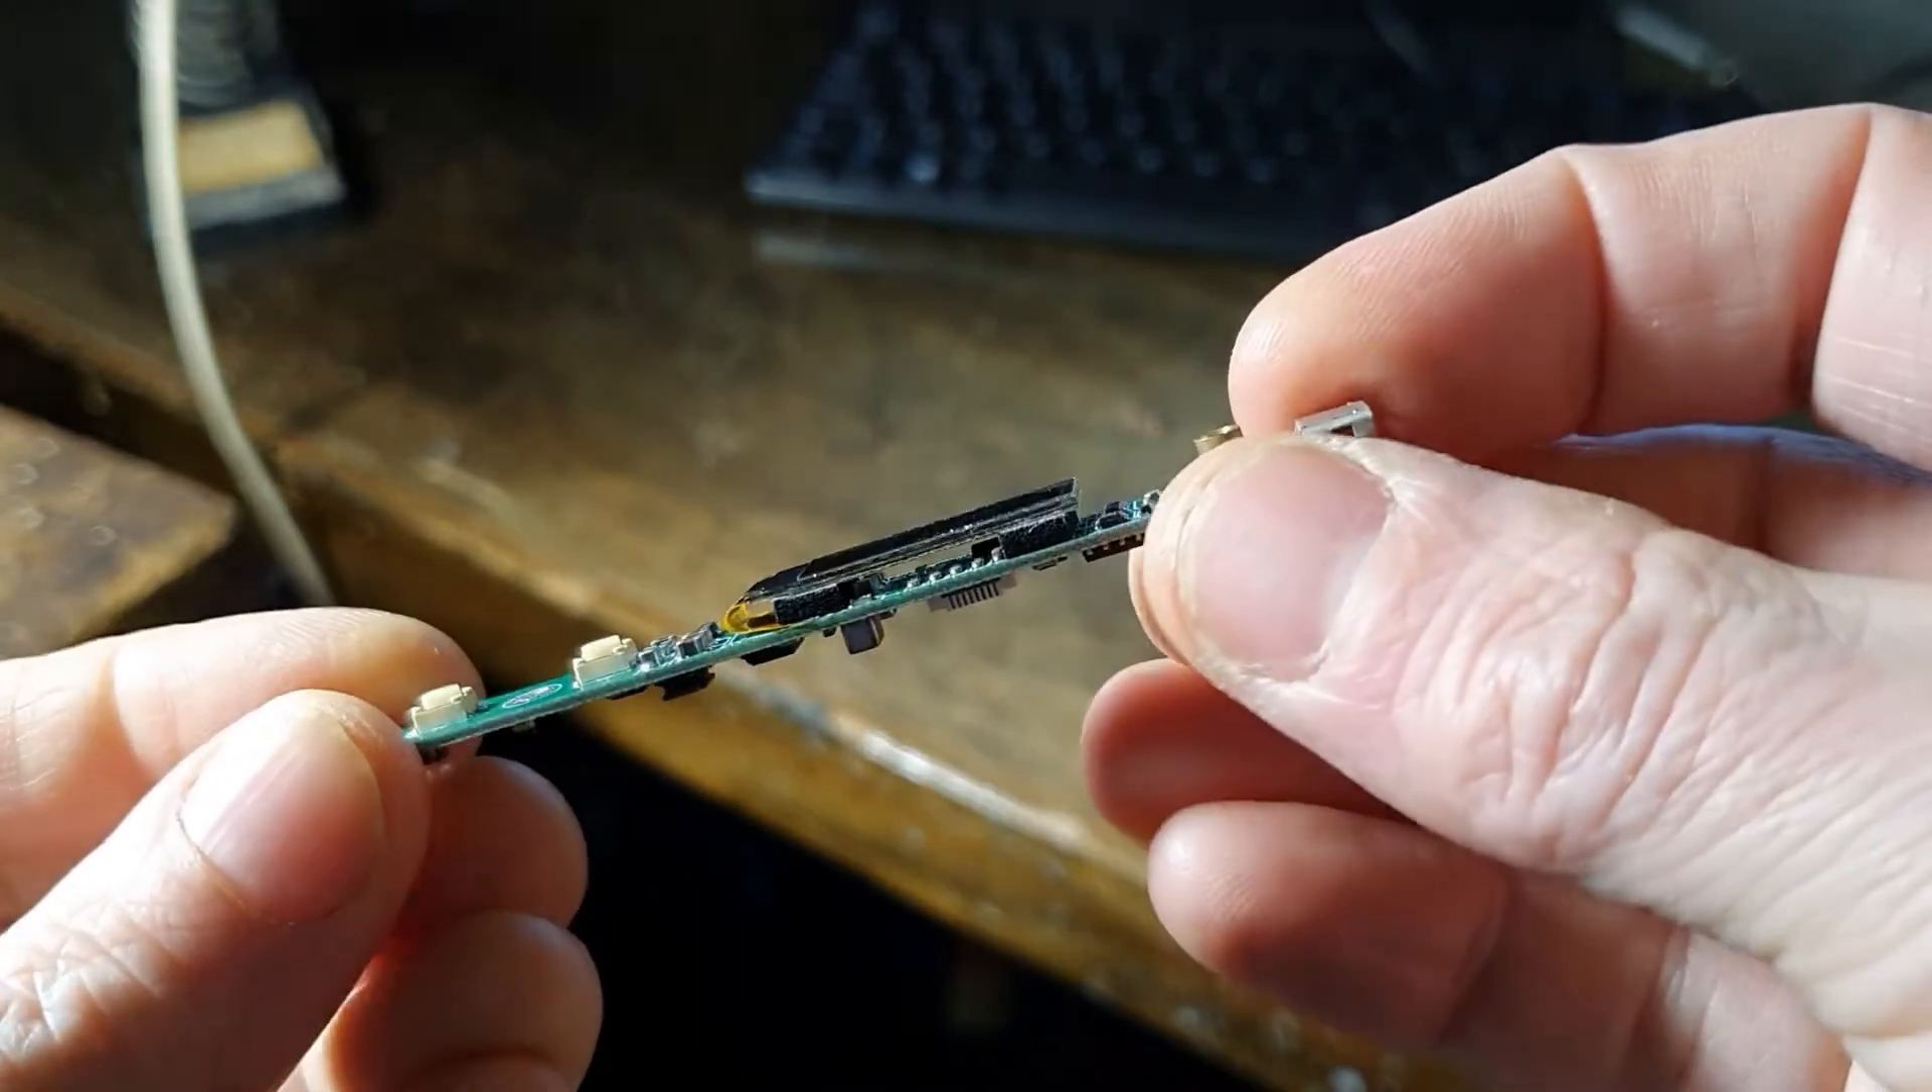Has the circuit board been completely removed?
Yes.